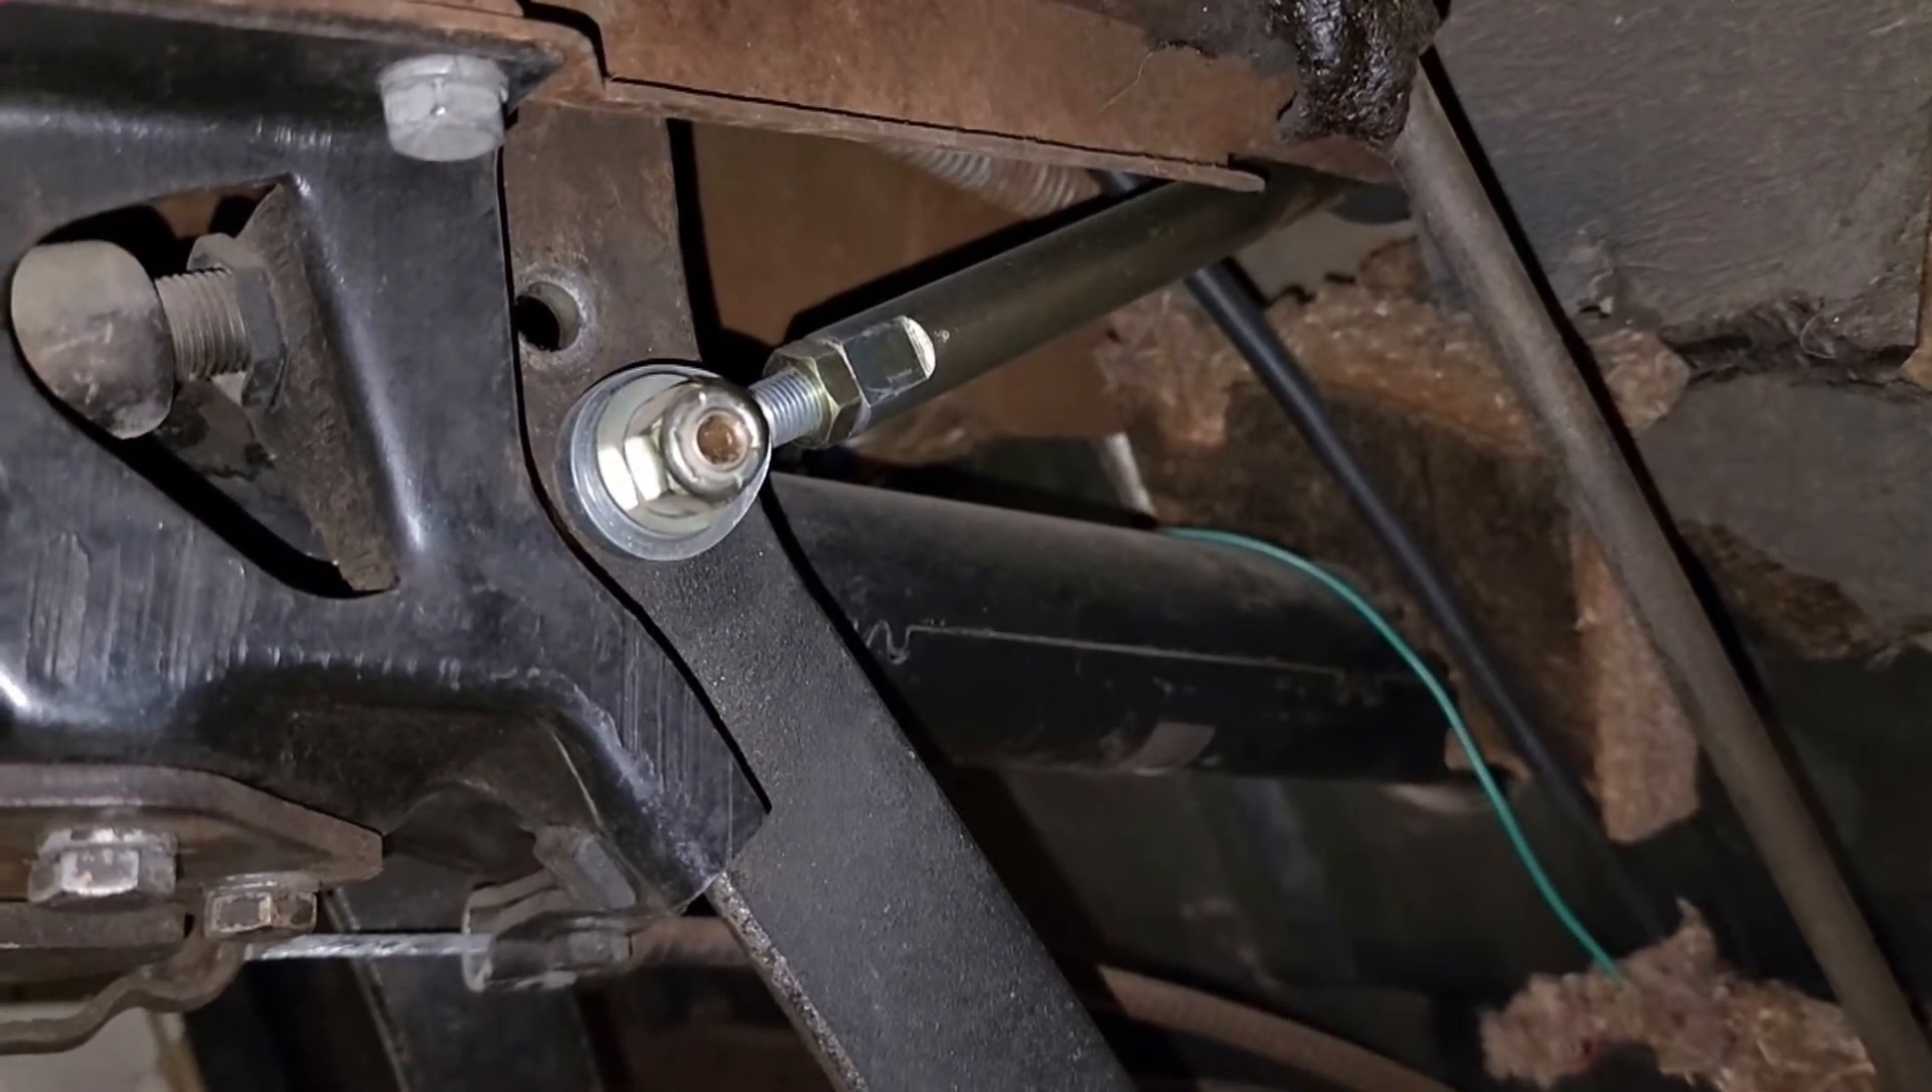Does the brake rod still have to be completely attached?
No.